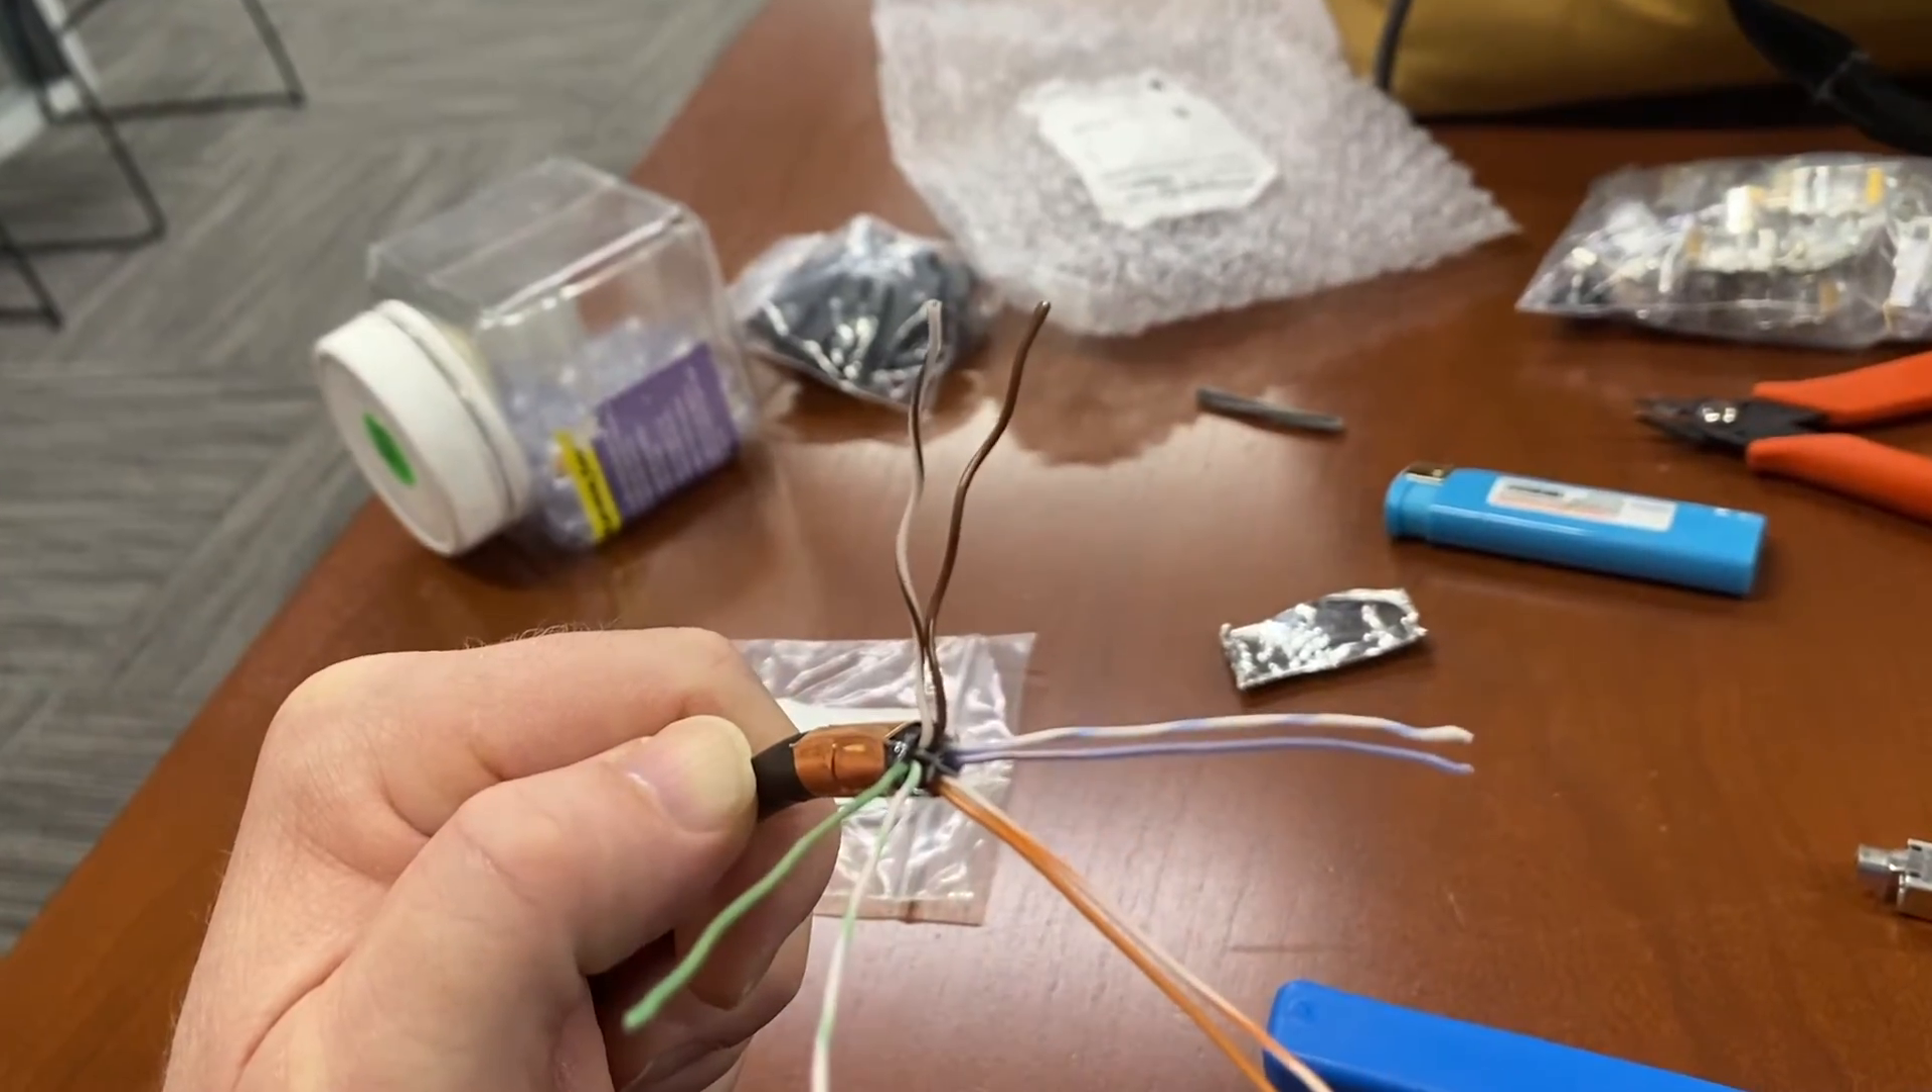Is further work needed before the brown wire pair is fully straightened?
Yes.